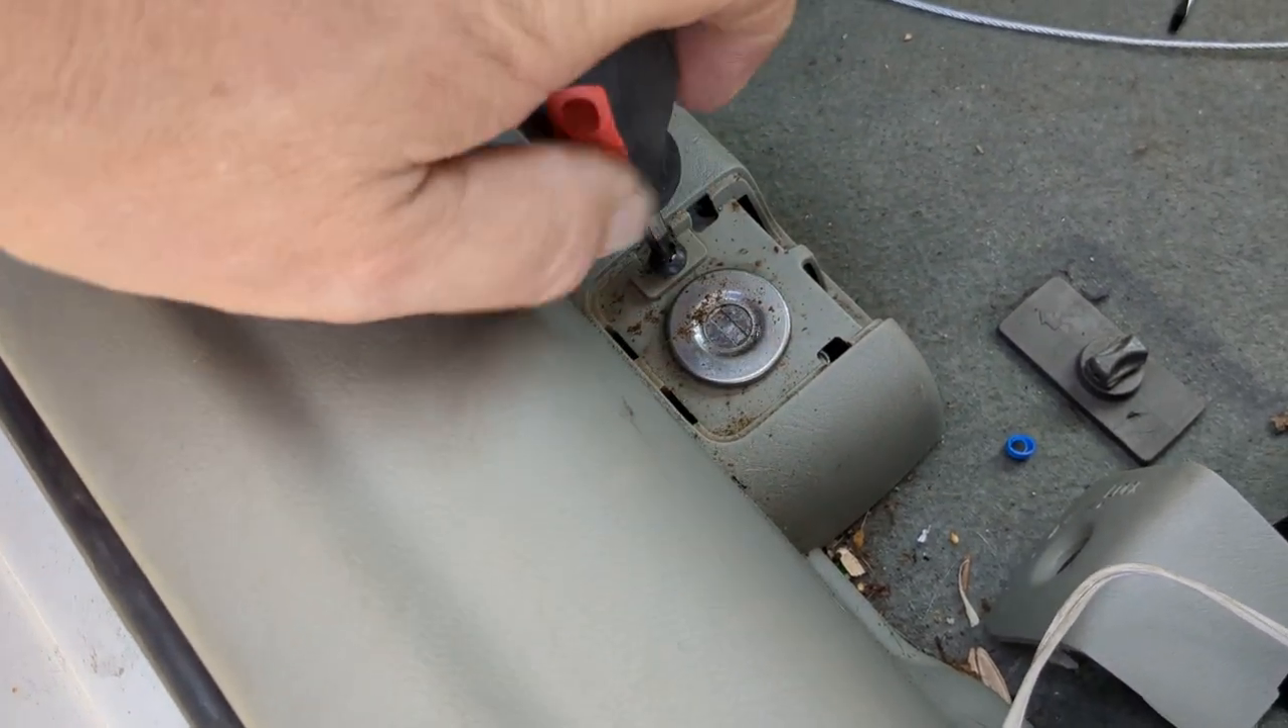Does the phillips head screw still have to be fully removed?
Yes.